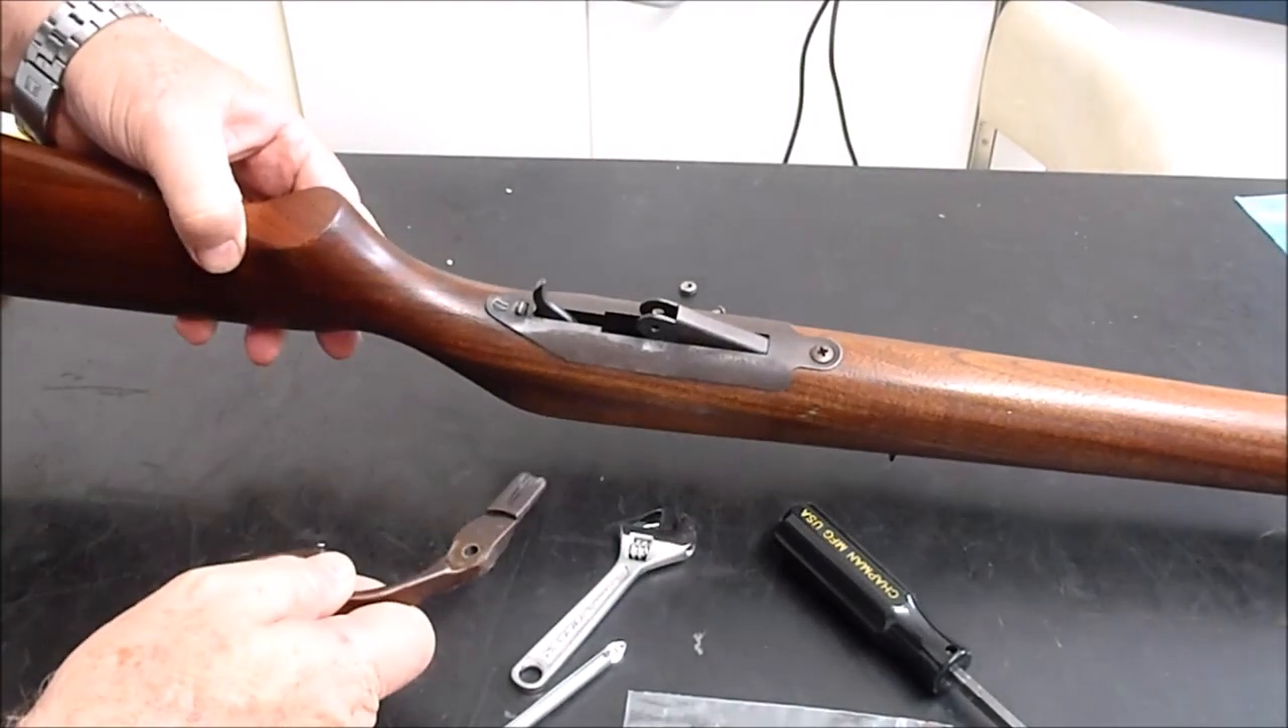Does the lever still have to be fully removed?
No.